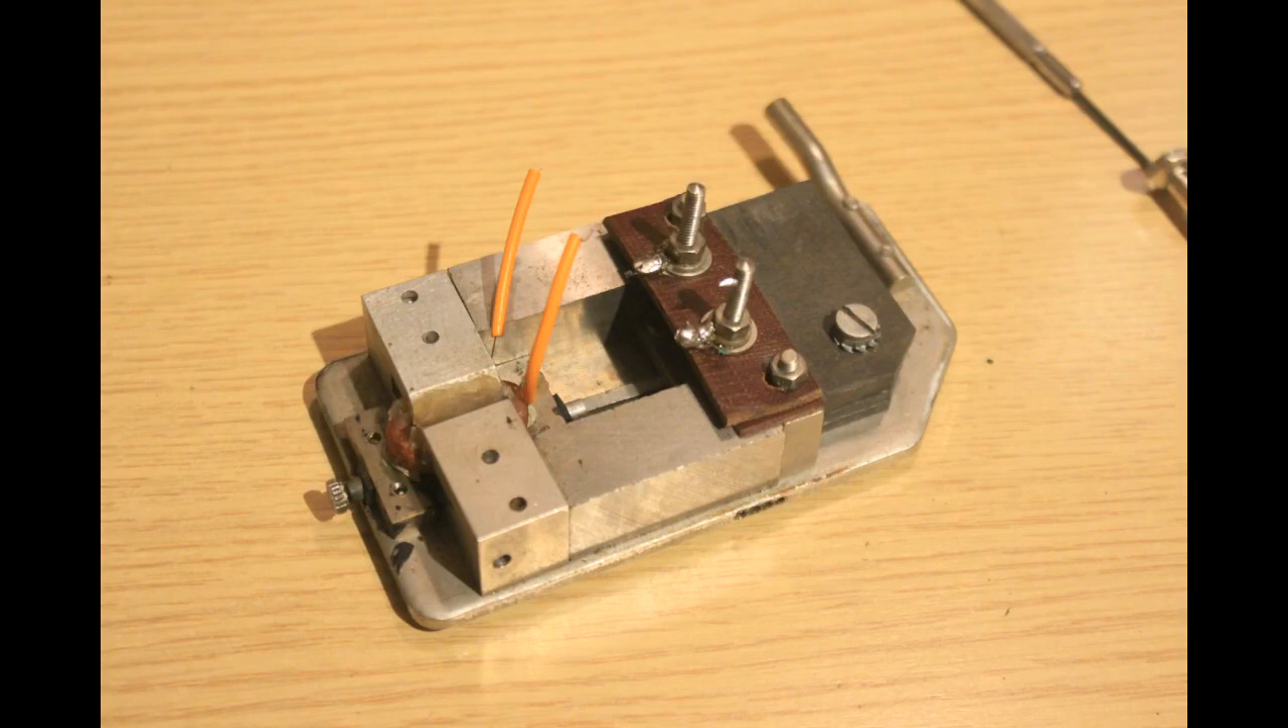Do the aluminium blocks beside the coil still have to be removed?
Yes.